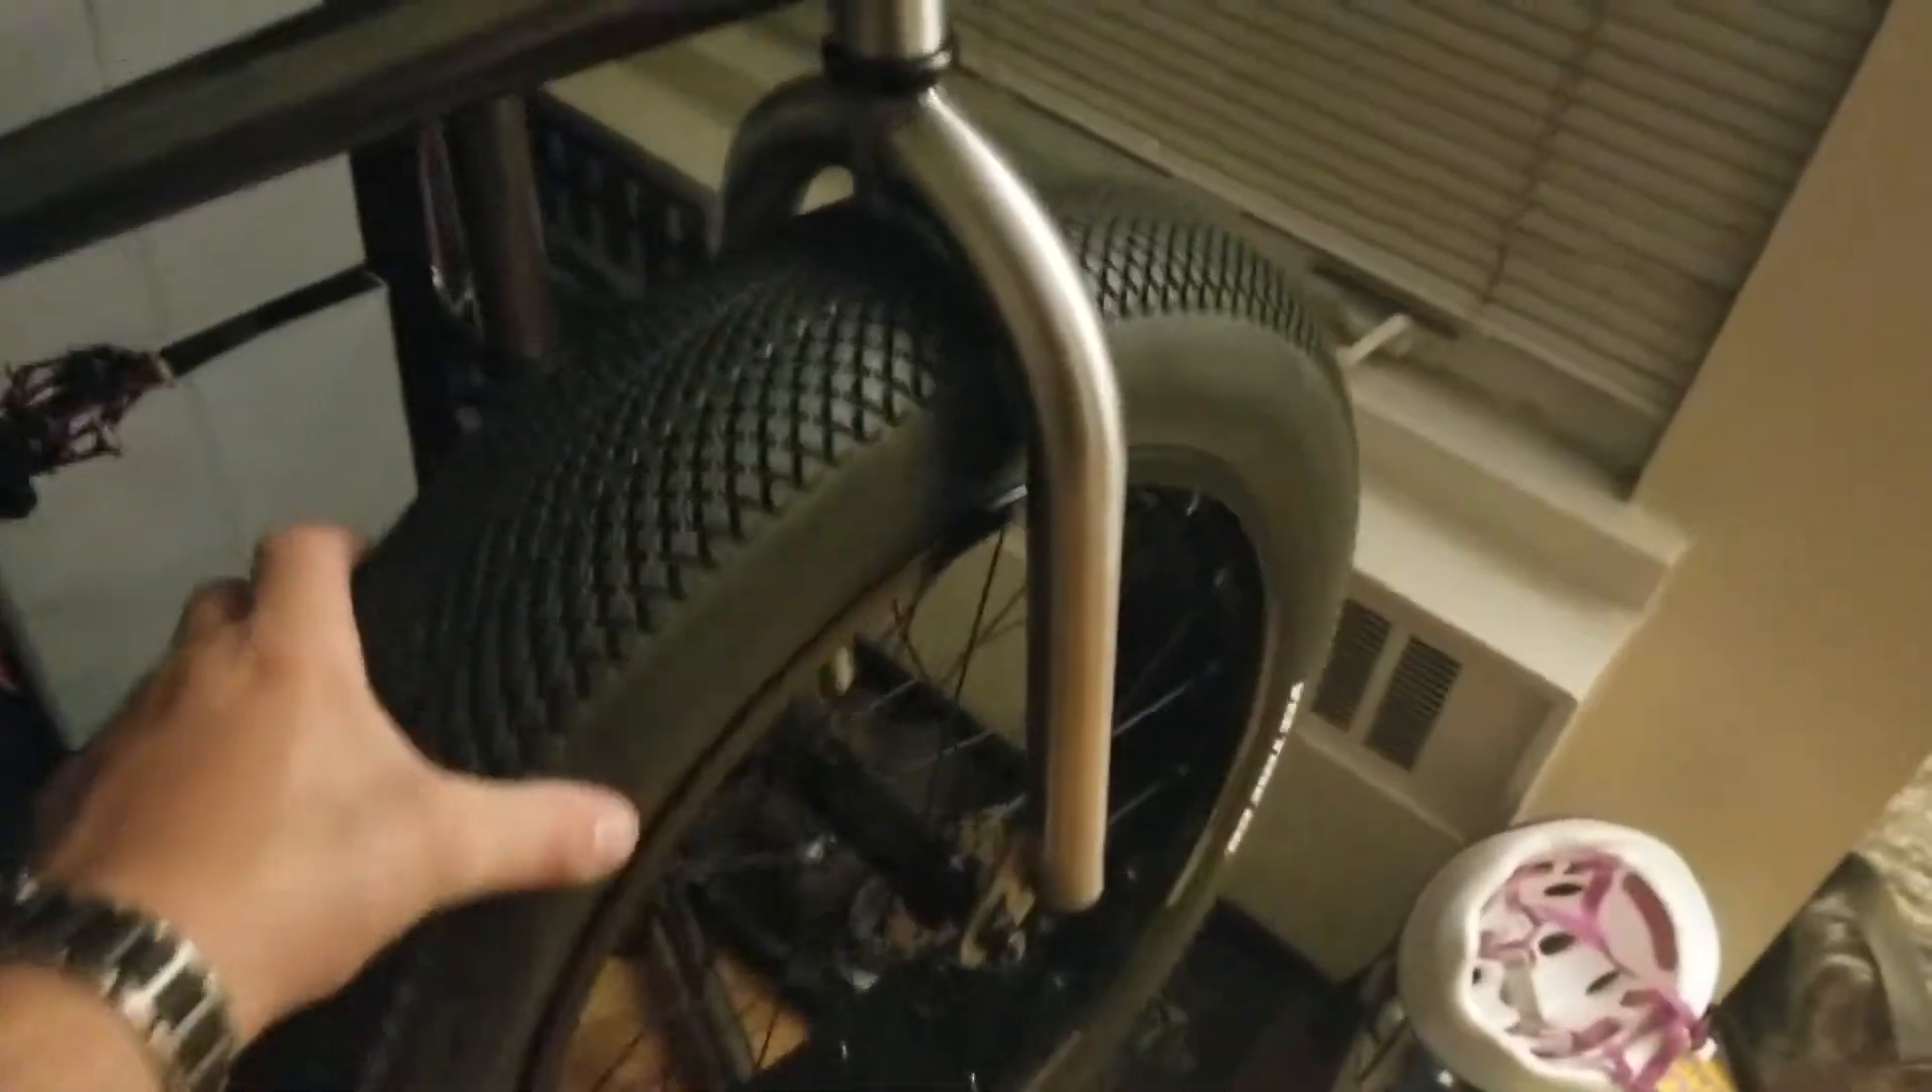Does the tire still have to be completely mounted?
No.